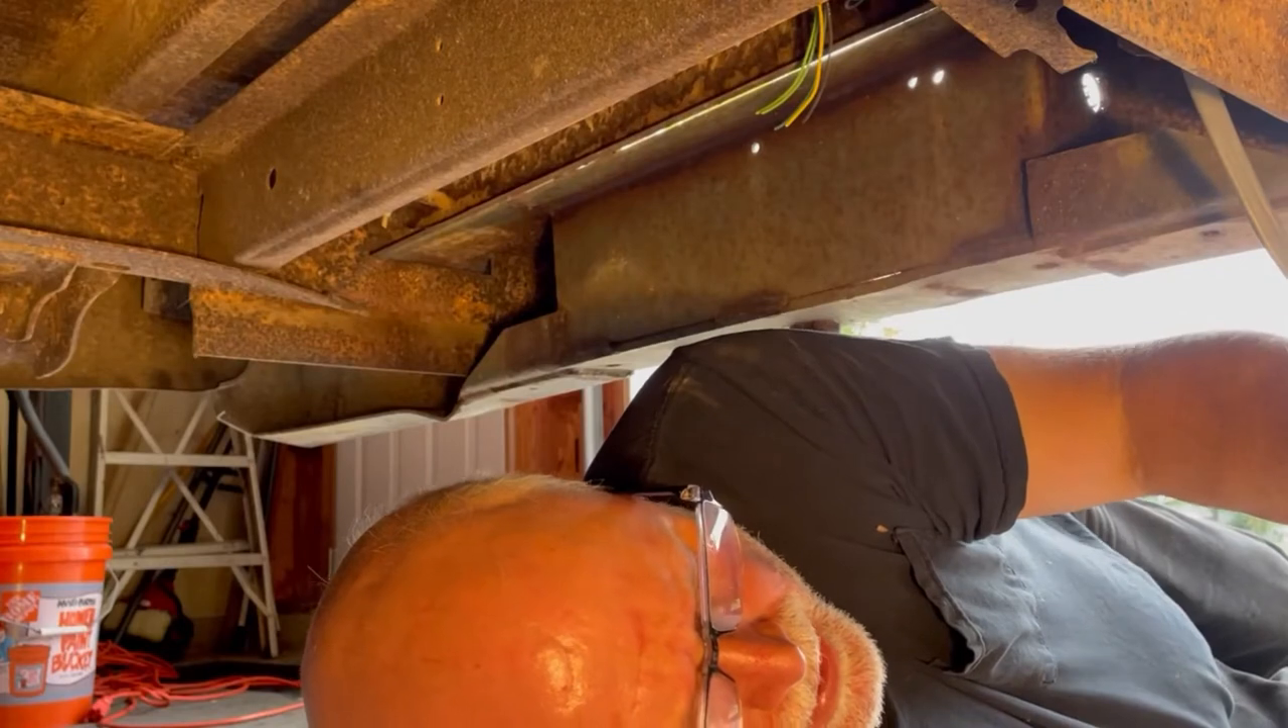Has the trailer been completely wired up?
No.